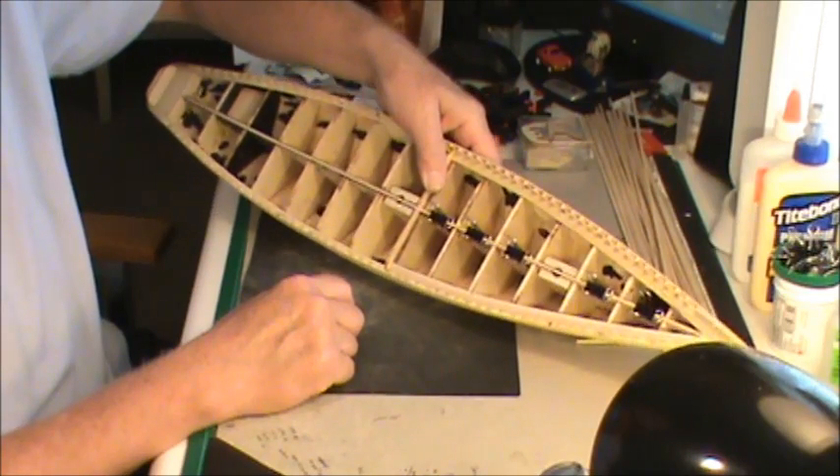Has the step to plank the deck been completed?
No.